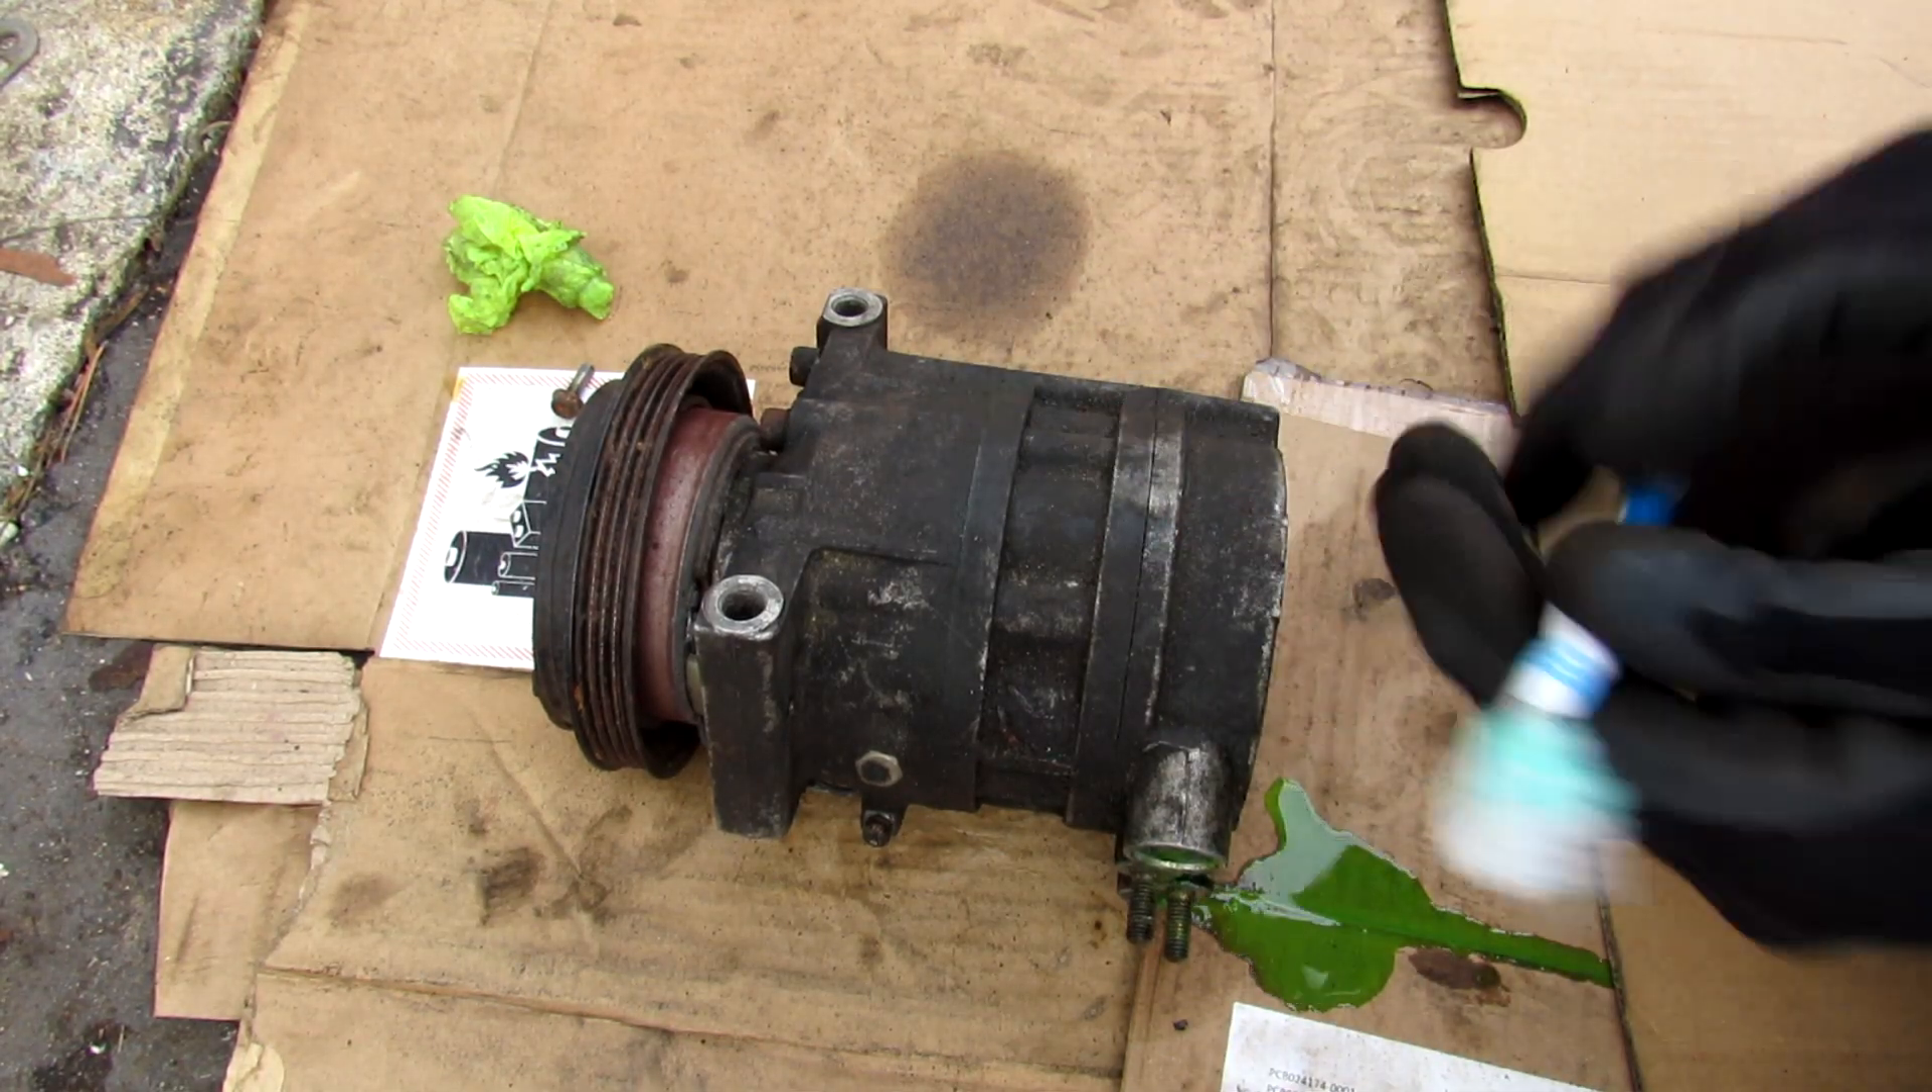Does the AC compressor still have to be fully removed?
No.